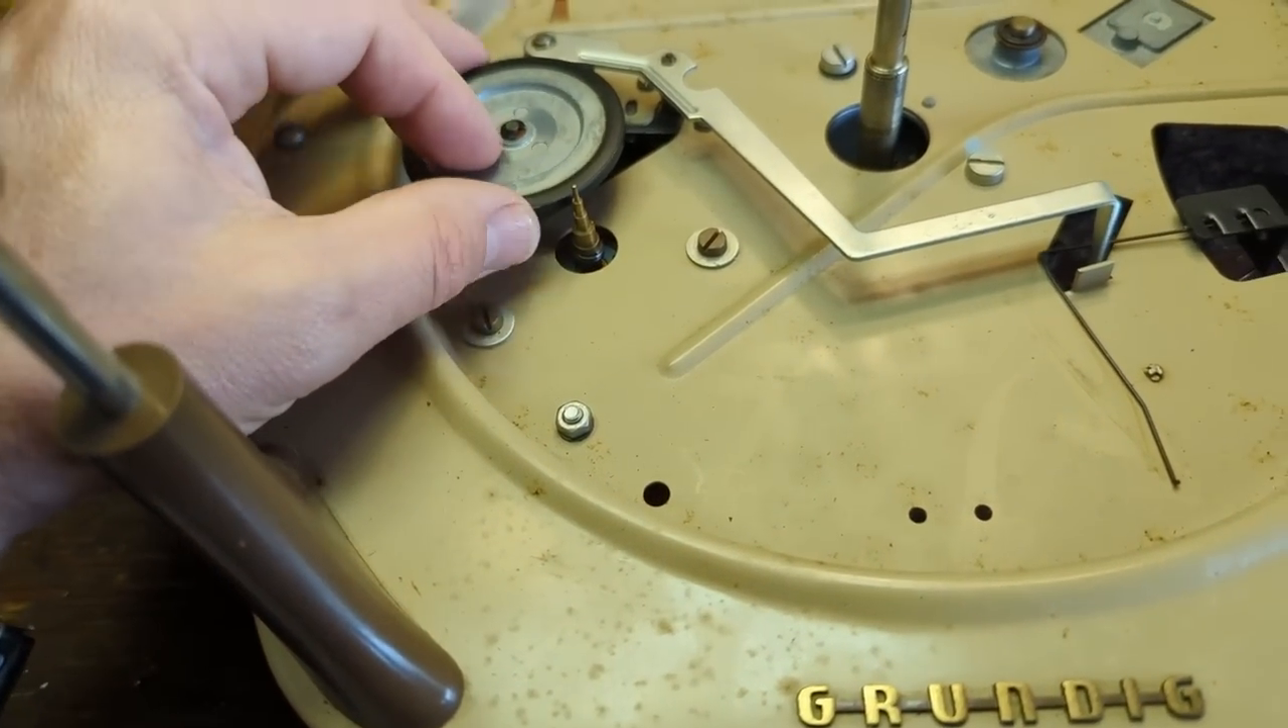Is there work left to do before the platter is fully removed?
No.